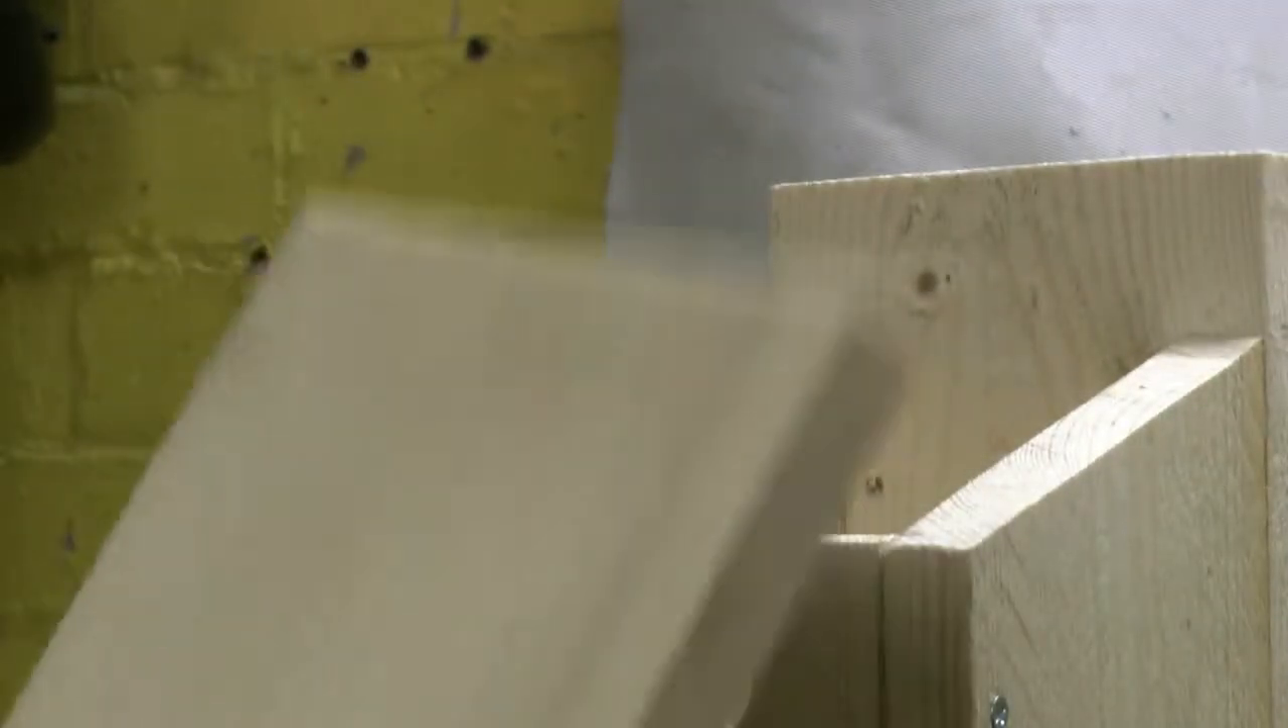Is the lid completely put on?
No.